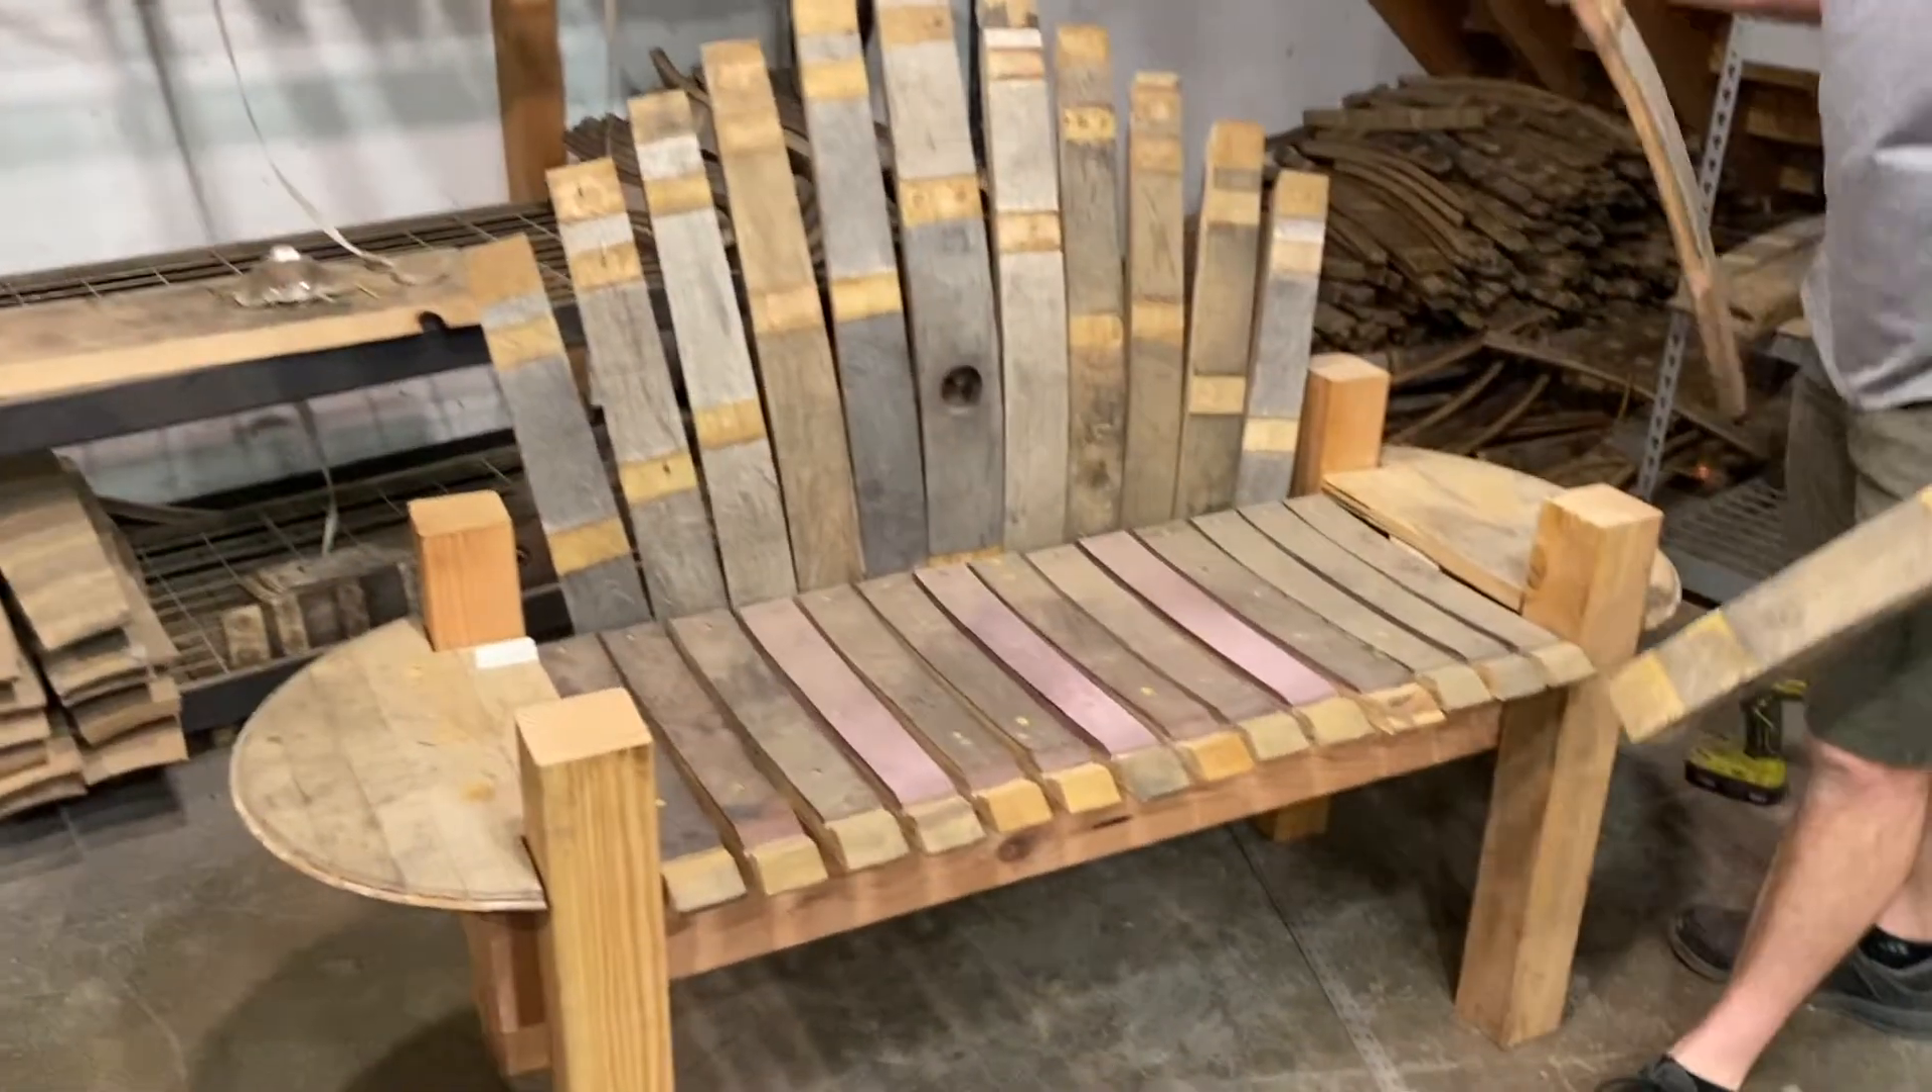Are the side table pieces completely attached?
Yes.